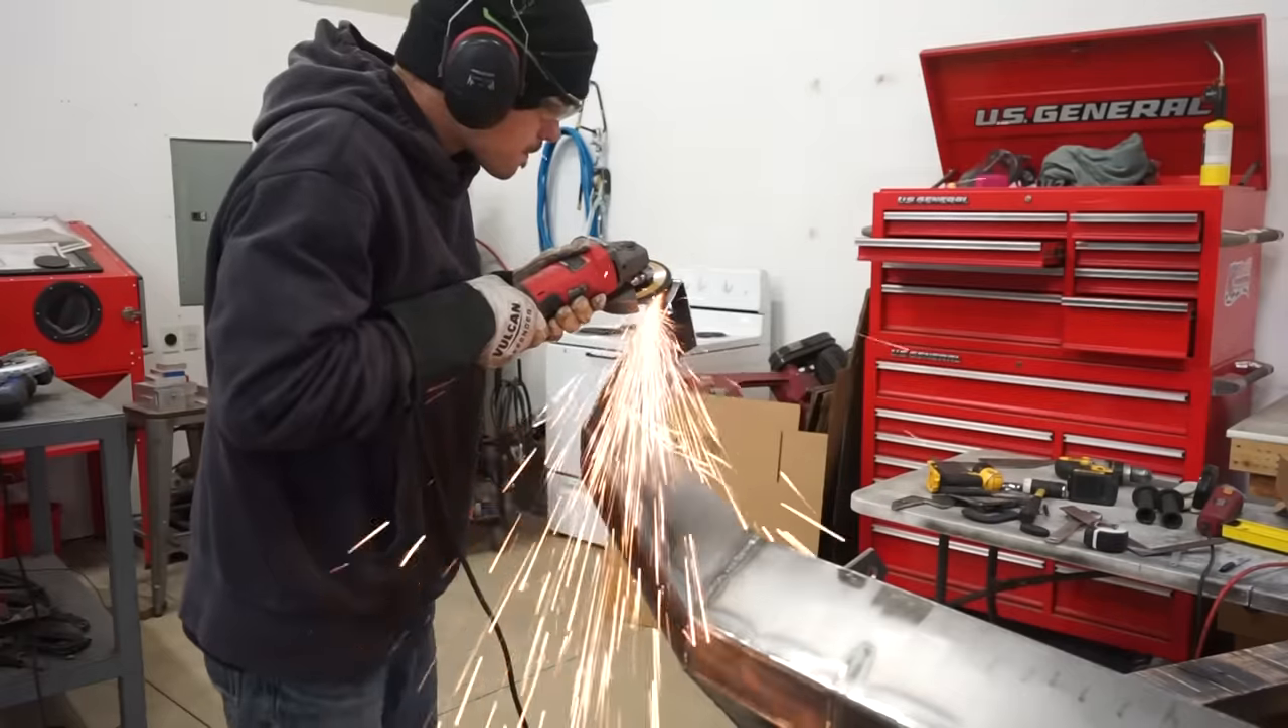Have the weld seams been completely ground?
No.